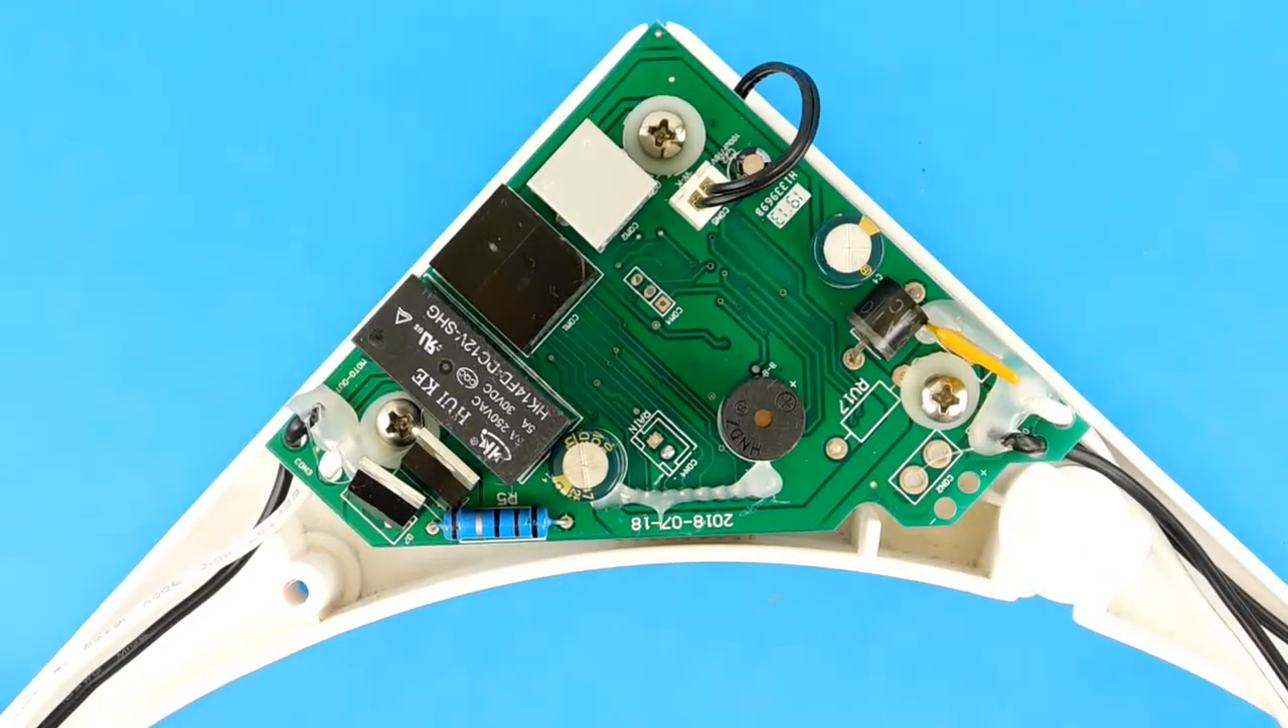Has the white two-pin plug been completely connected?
Yes.